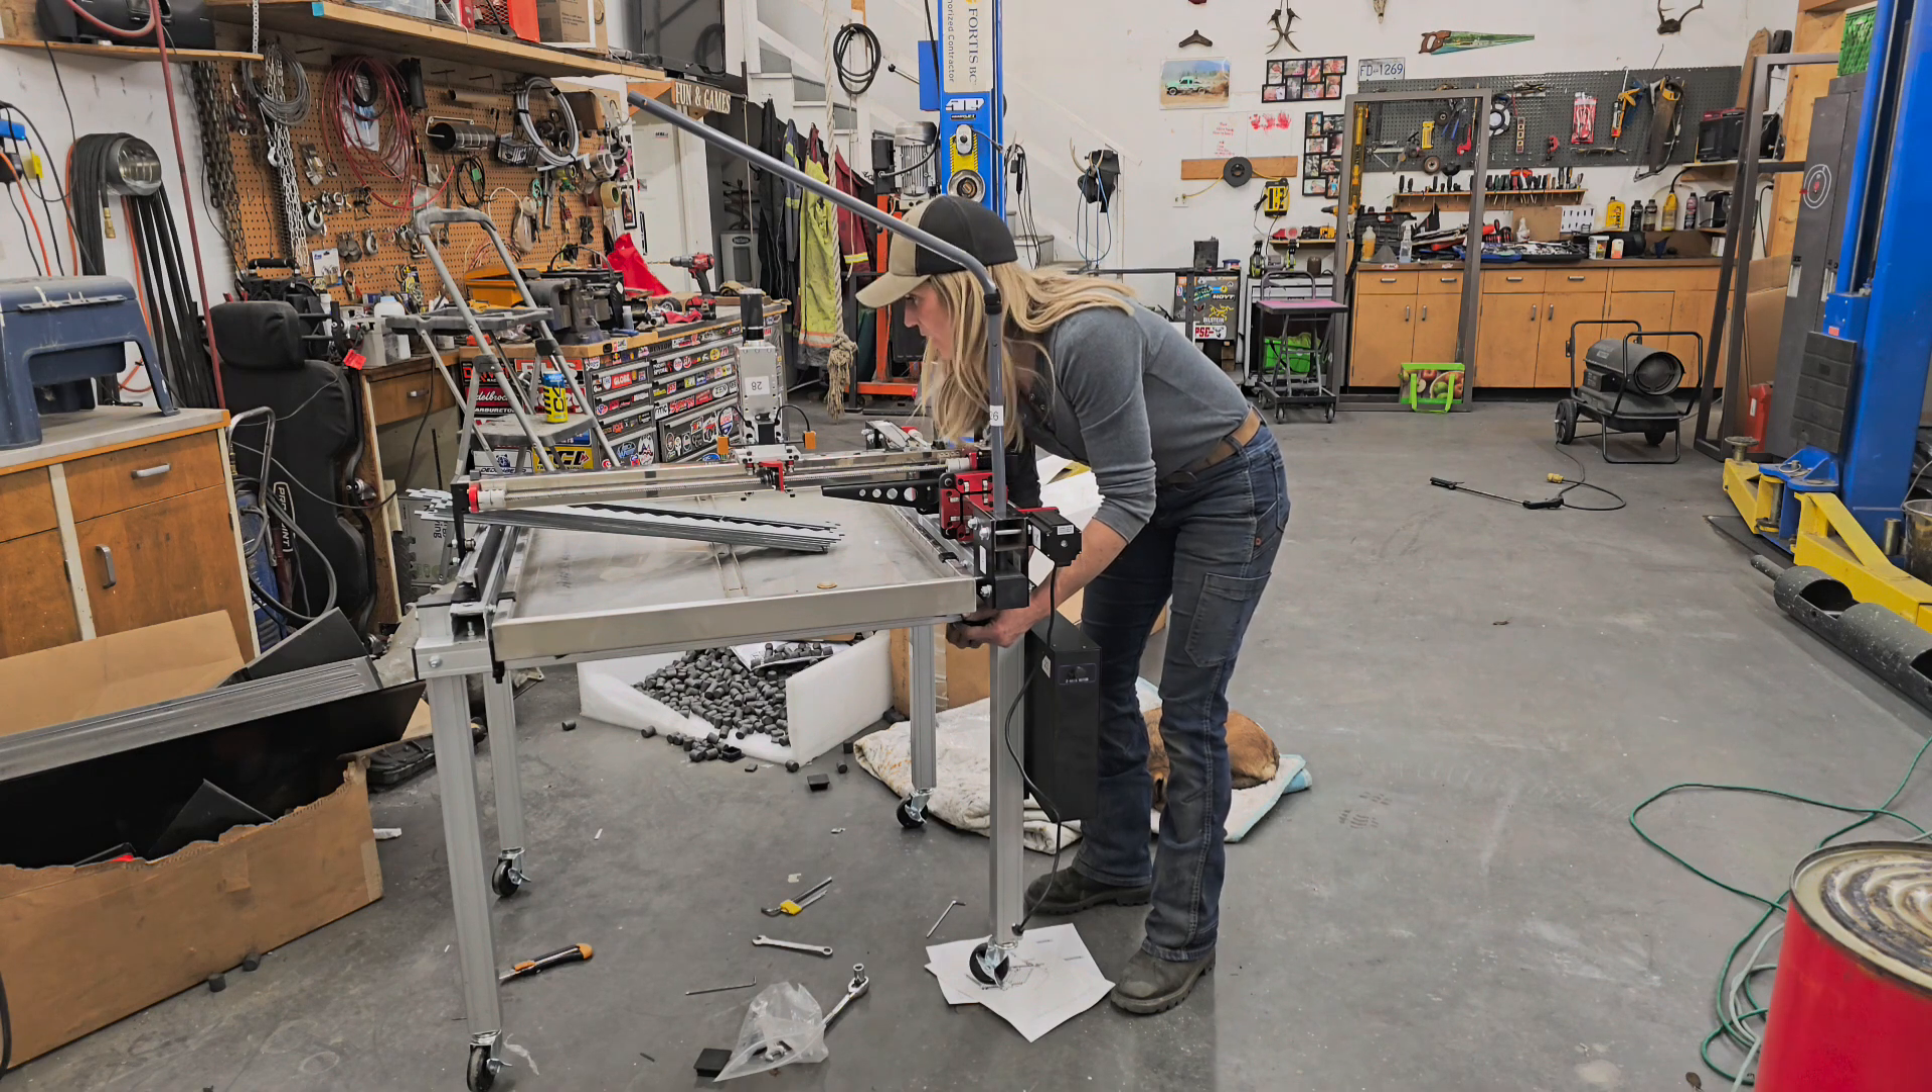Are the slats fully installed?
No.